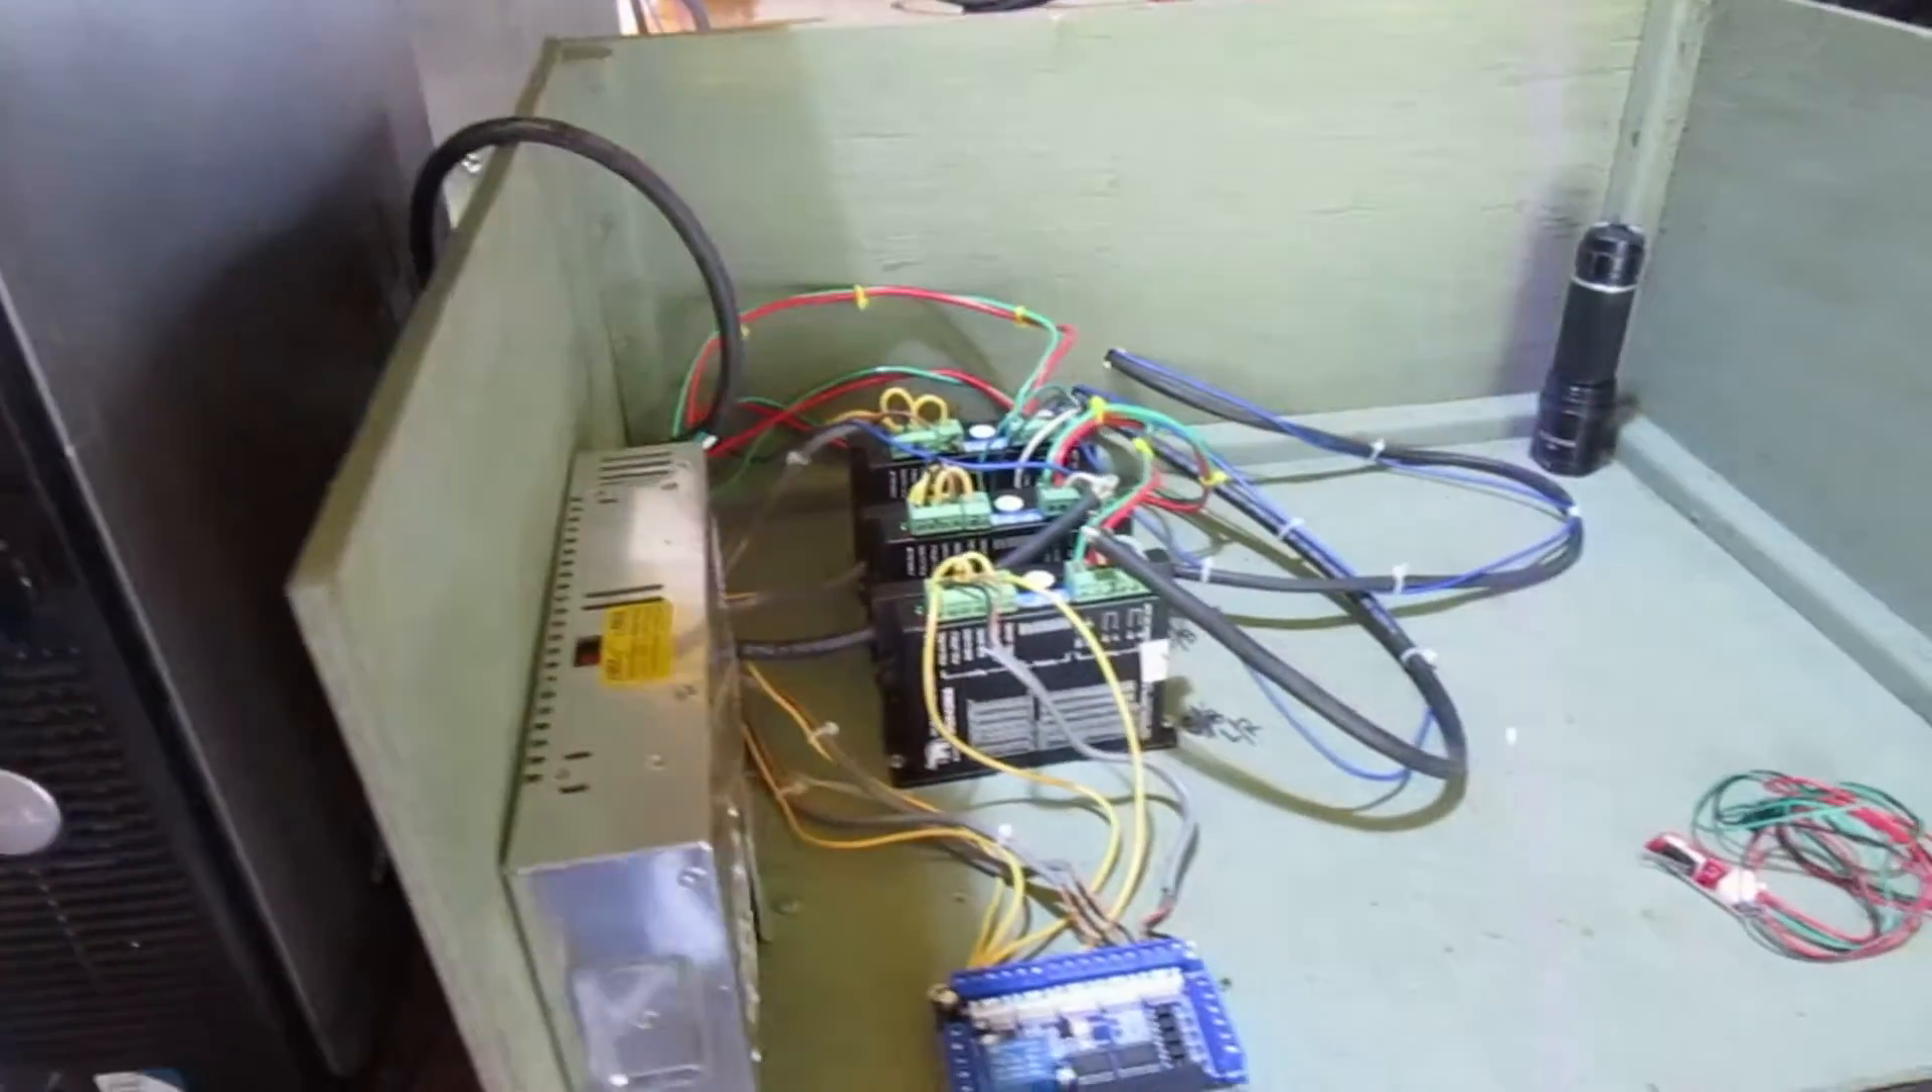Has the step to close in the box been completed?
No.